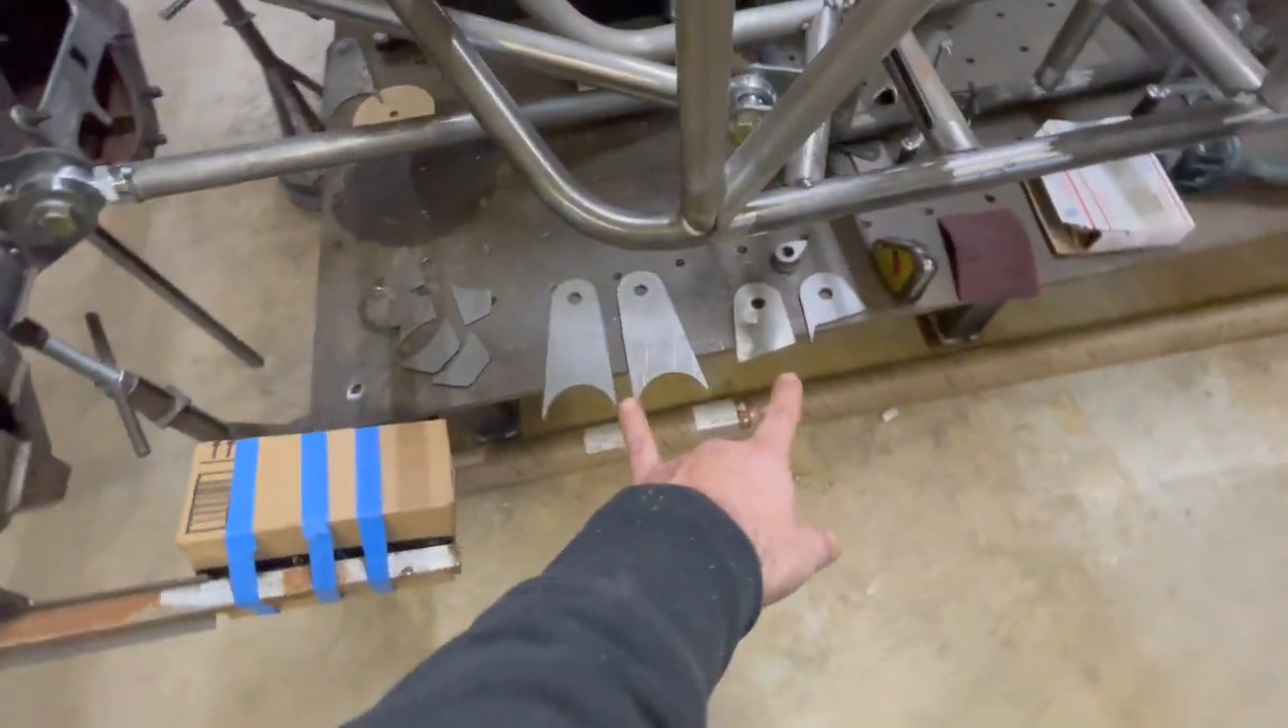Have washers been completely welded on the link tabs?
No.